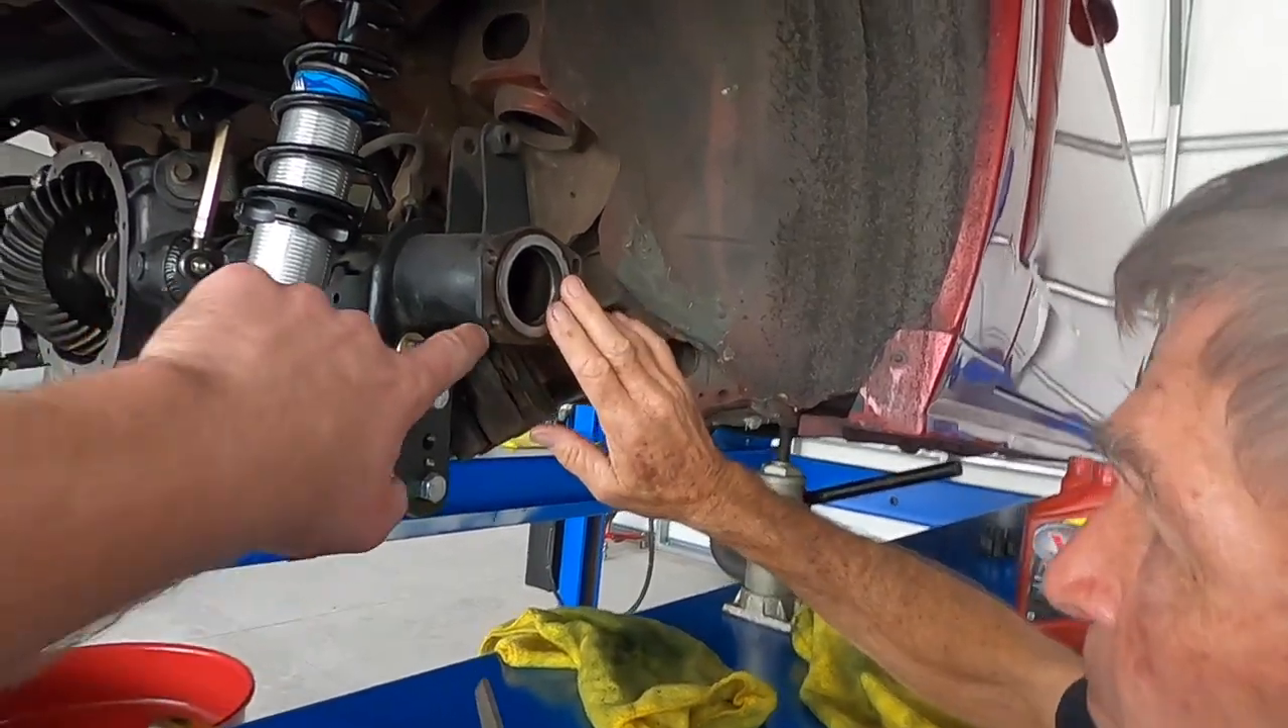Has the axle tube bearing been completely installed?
No.